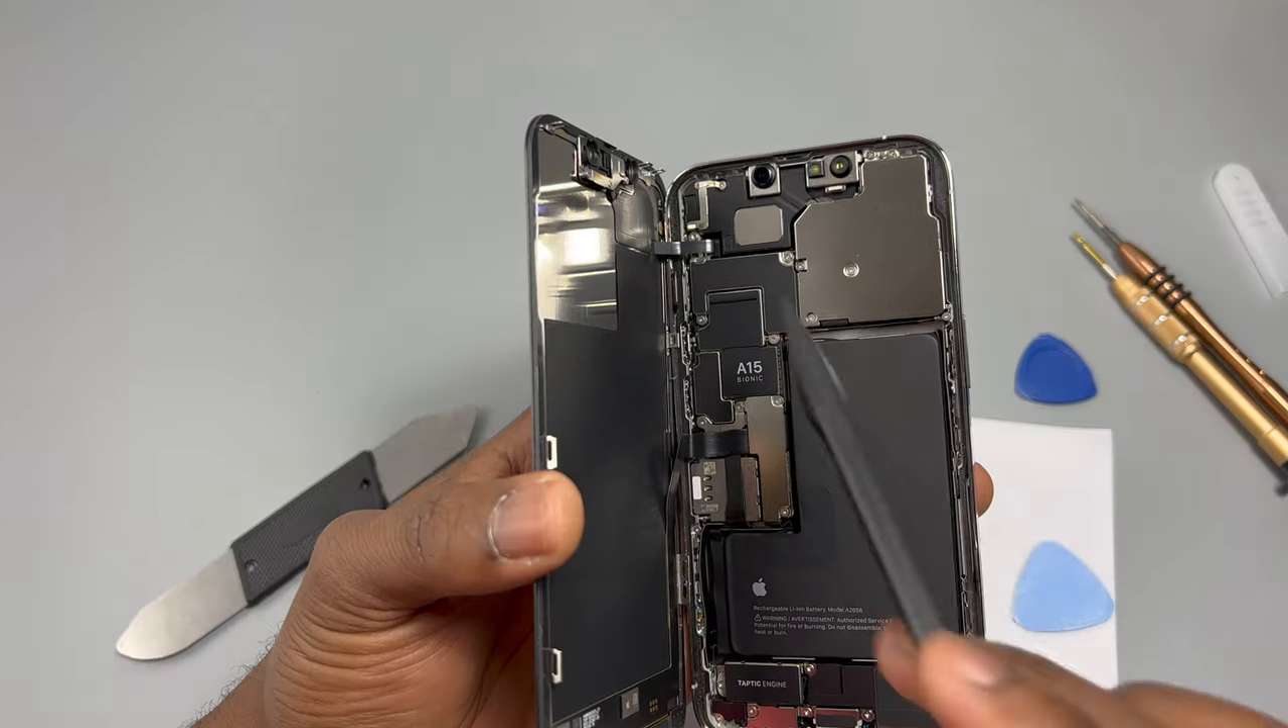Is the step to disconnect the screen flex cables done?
No.